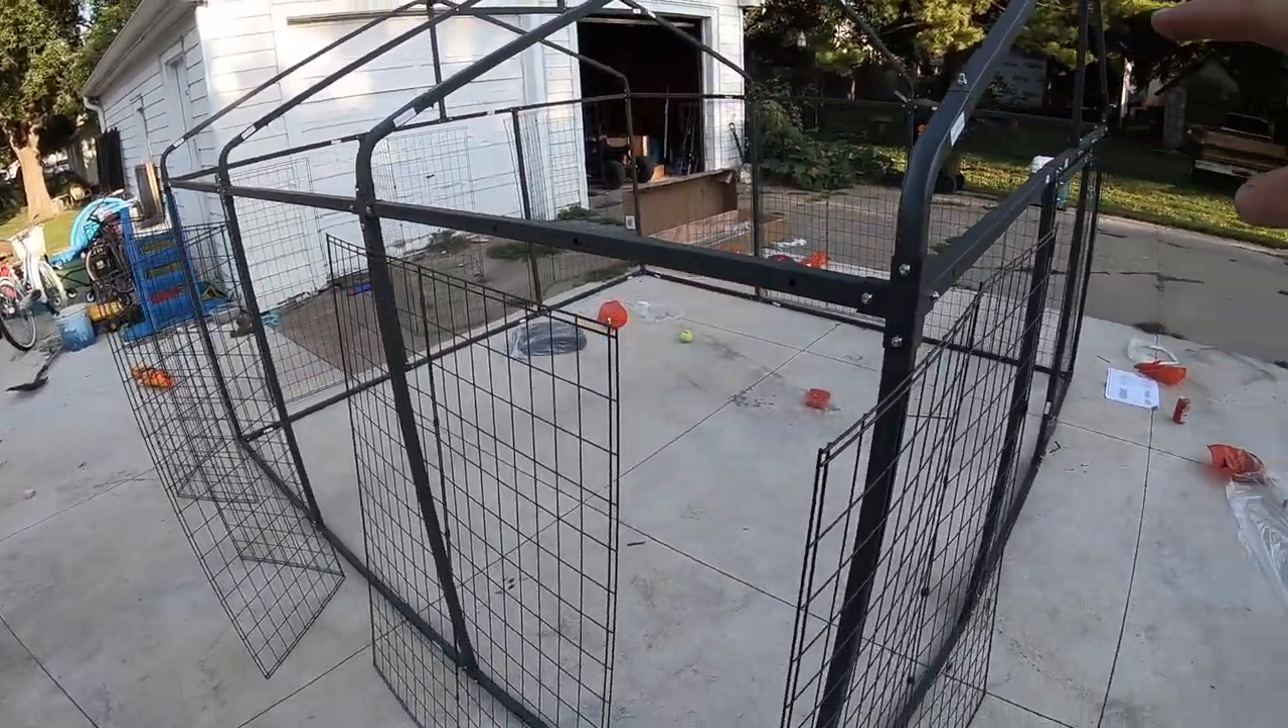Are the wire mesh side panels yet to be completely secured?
Yes.